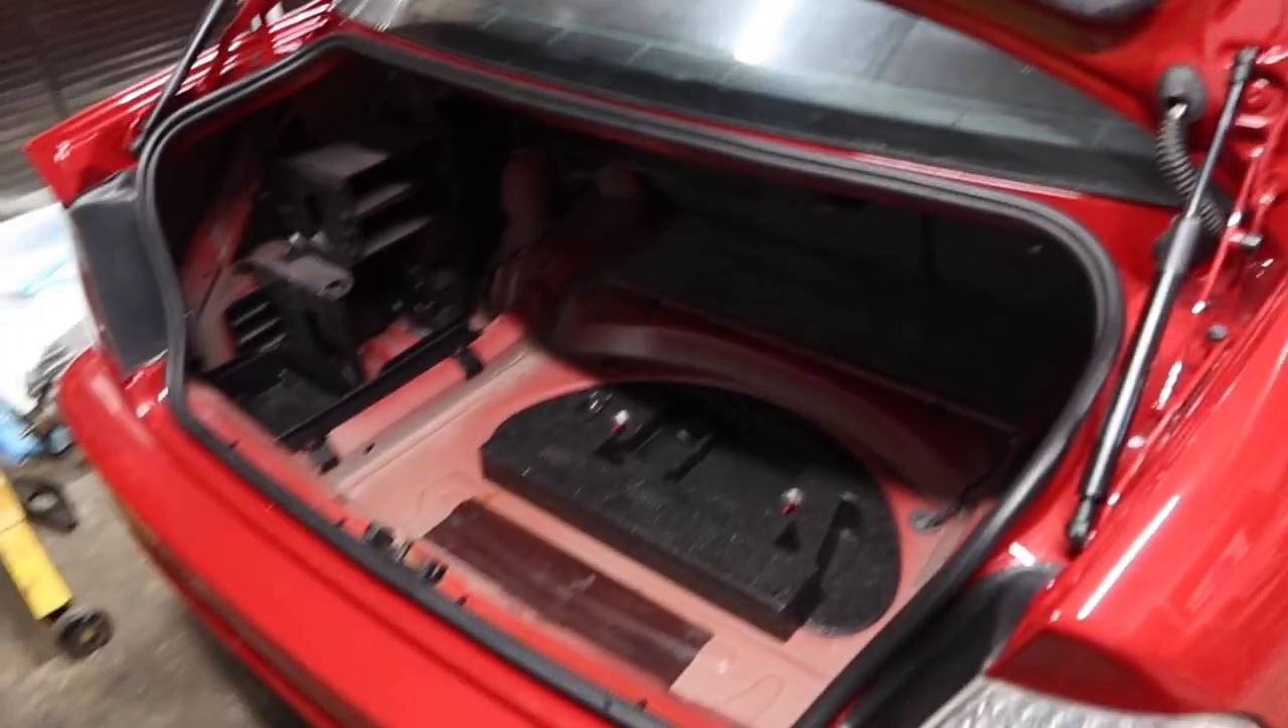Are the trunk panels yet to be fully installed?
Yes.